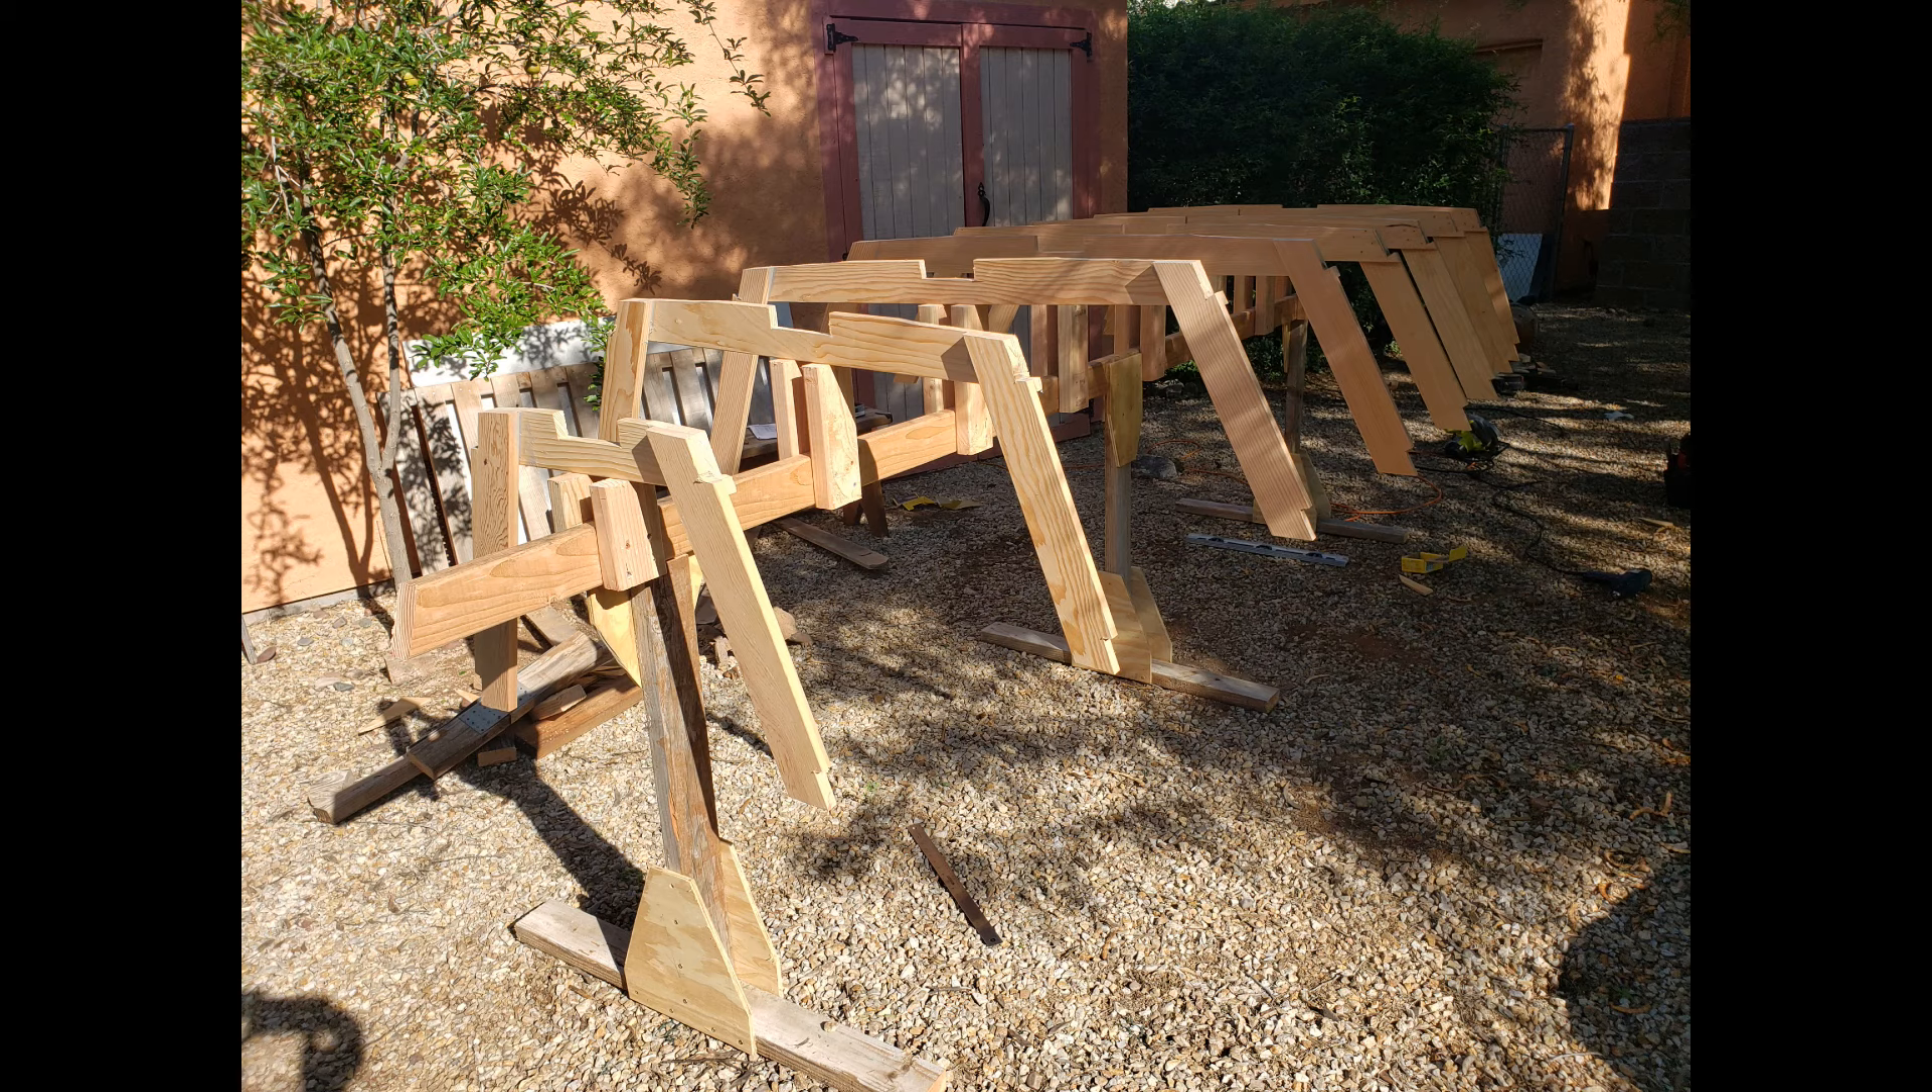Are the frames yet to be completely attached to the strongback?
No.